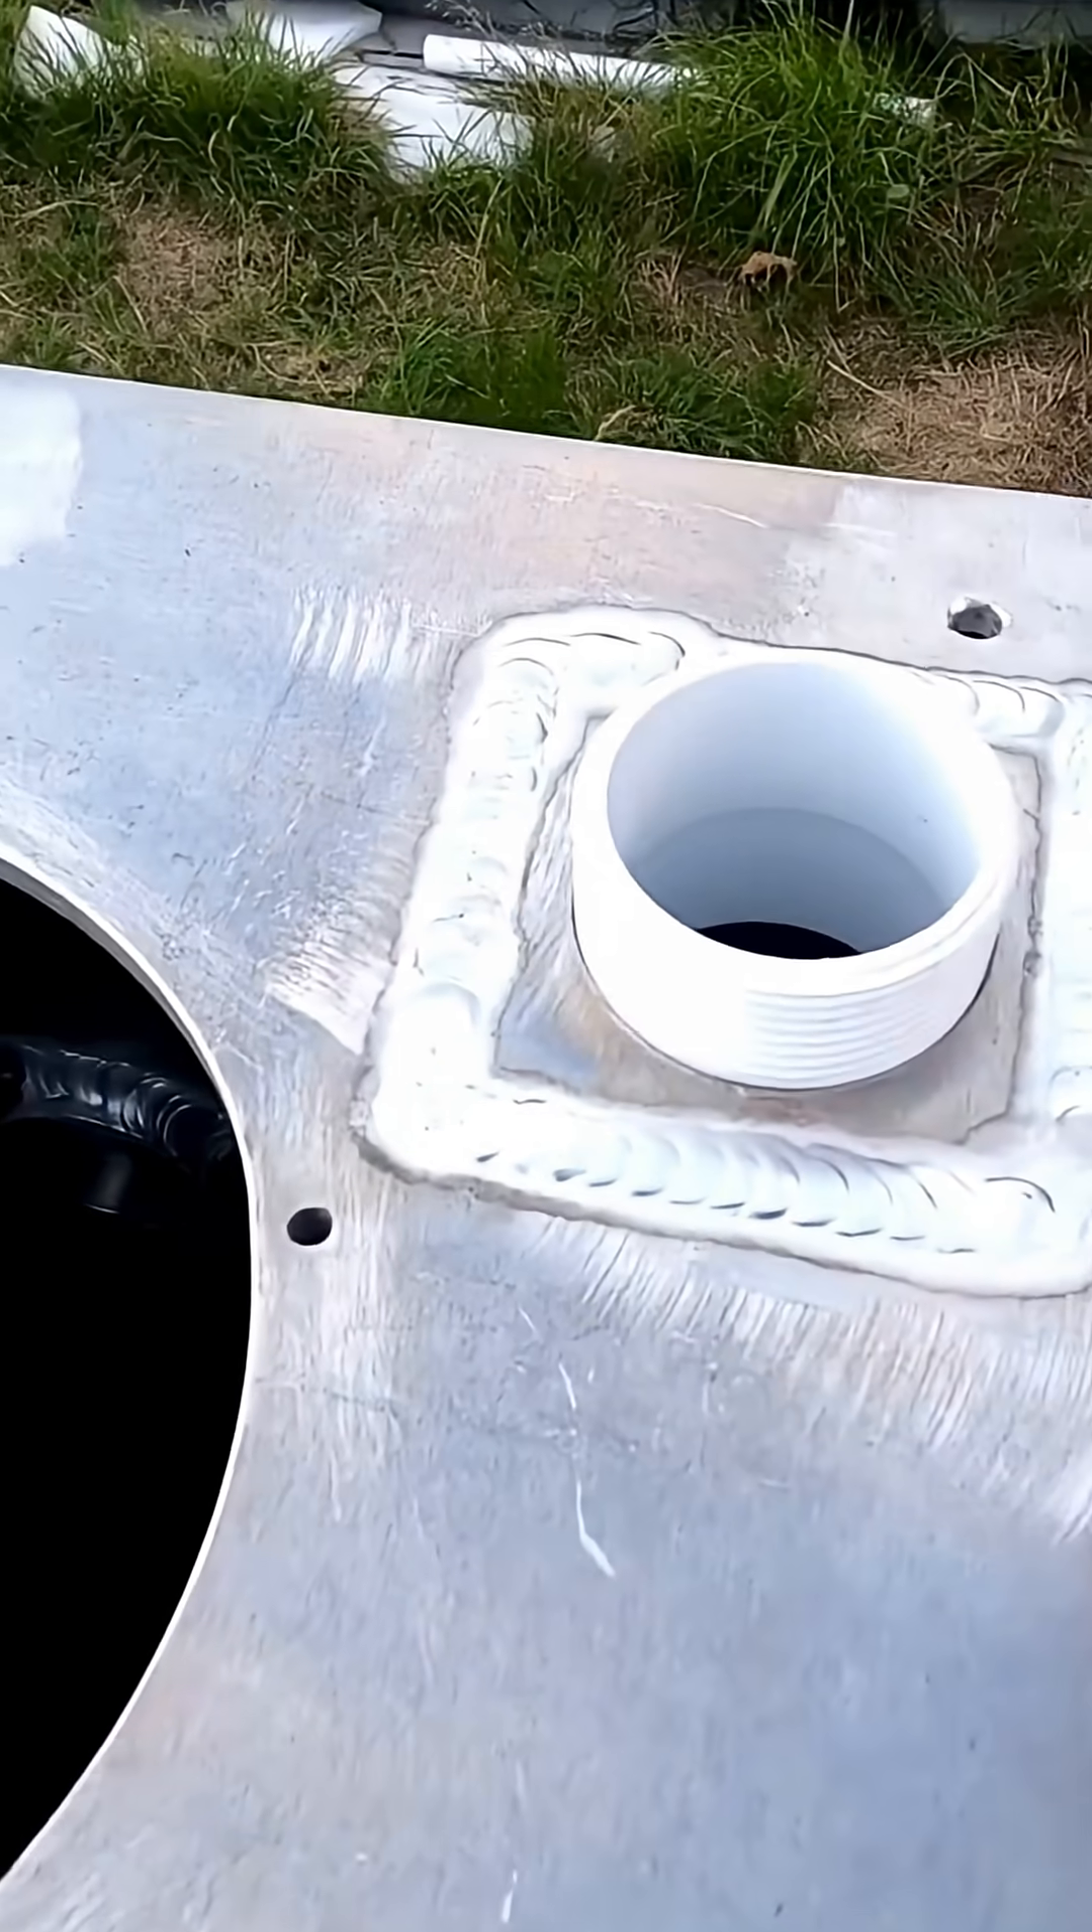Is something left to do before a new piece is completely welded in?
No.